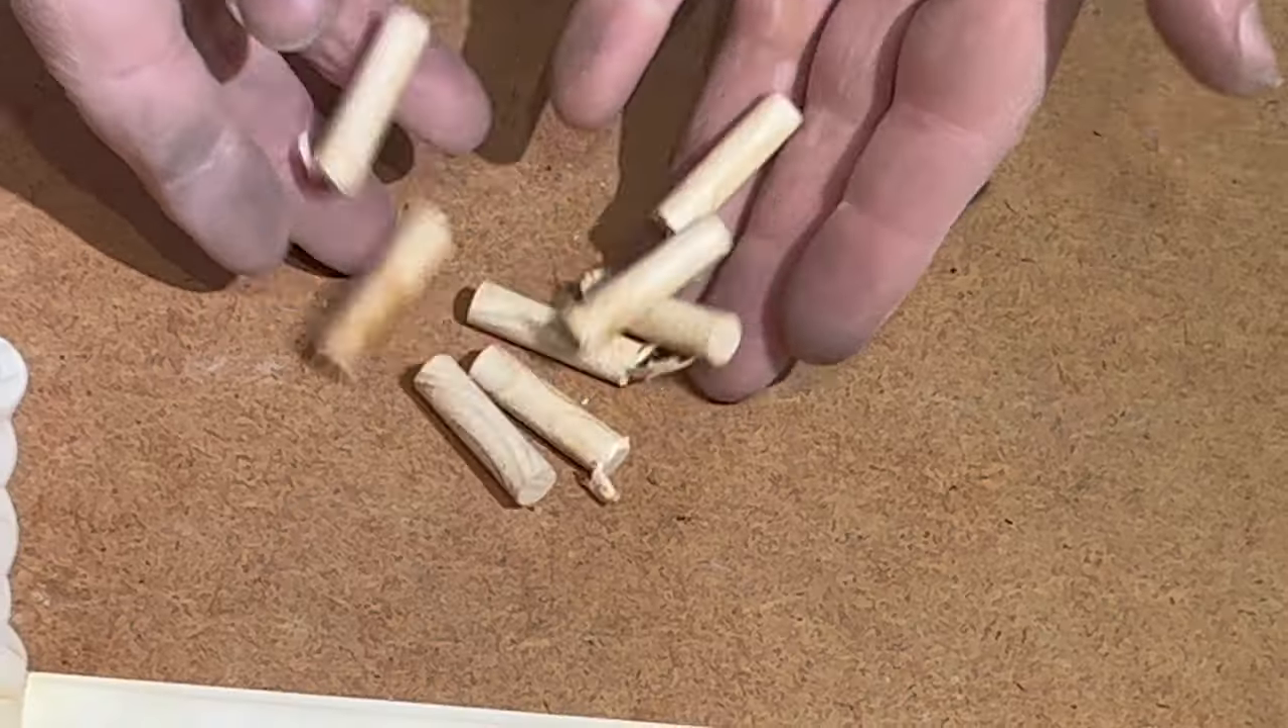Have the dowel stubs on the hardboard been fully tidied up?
No.